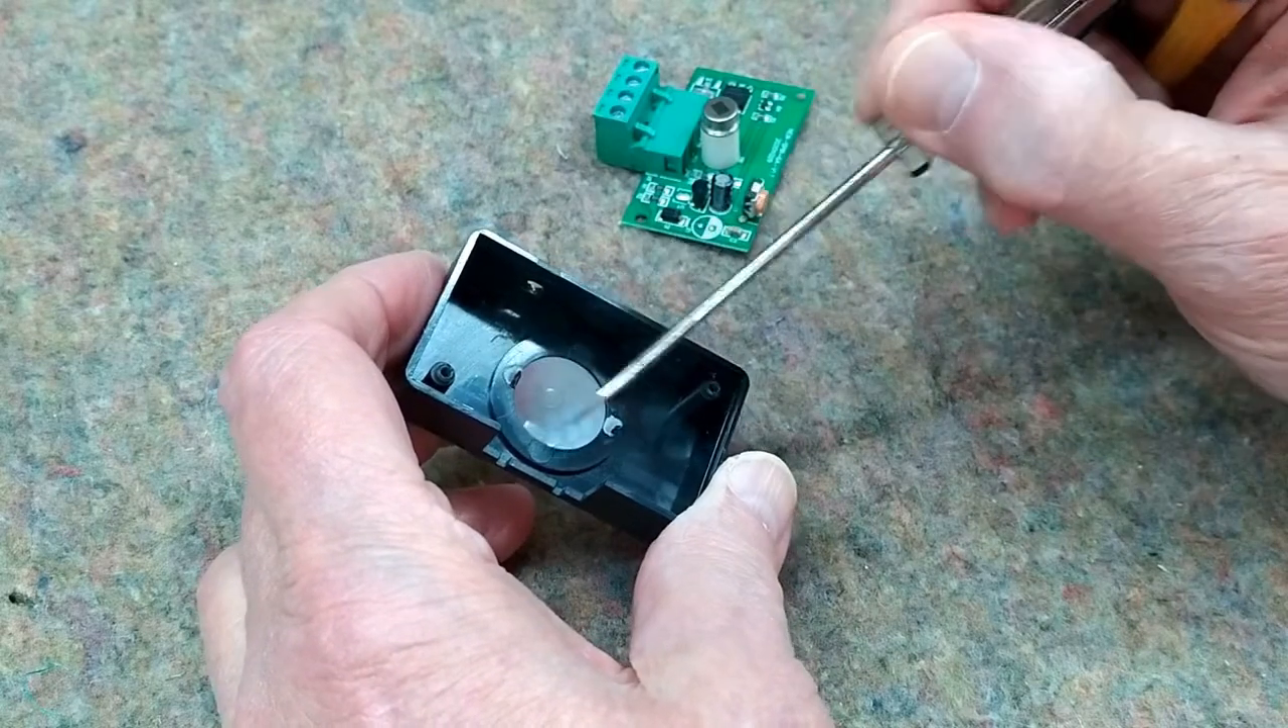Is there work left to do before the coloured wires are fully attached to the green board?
Yes.